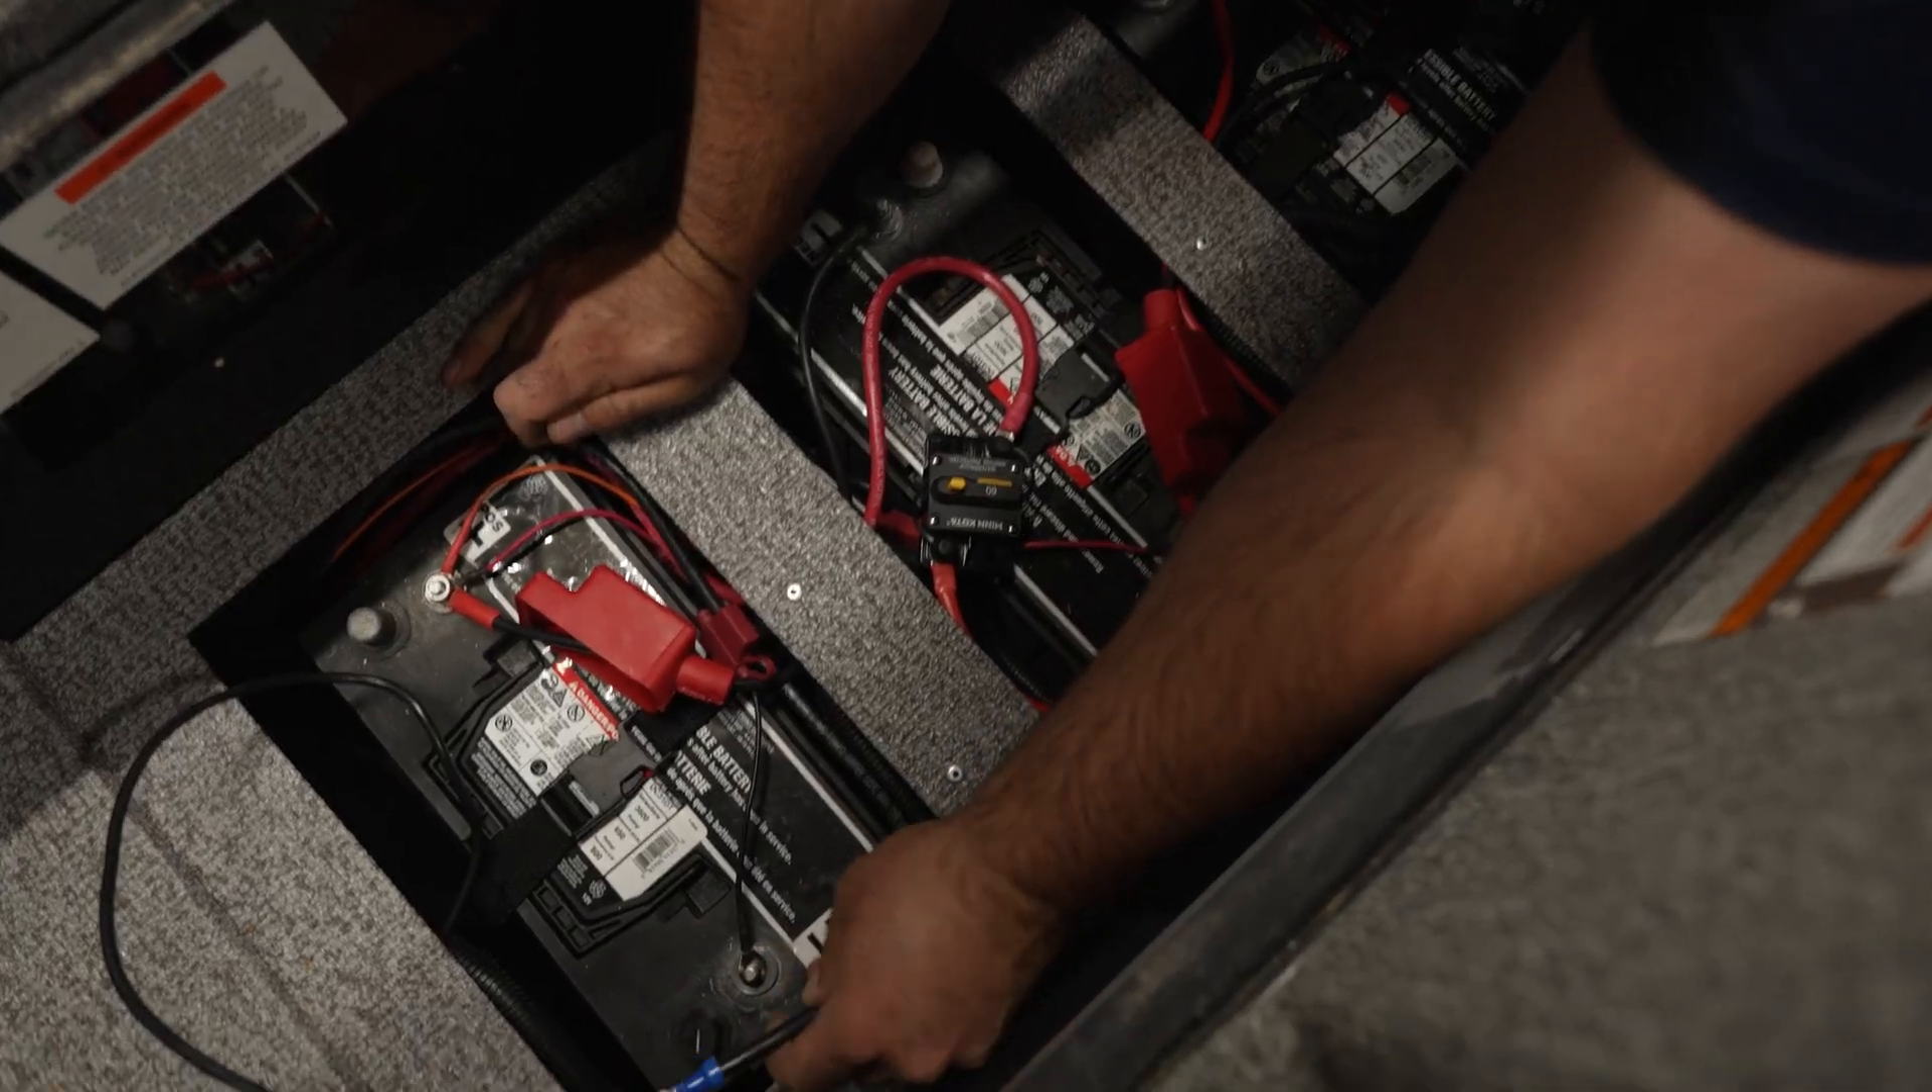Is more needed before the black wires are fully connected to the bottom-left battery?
Yes.